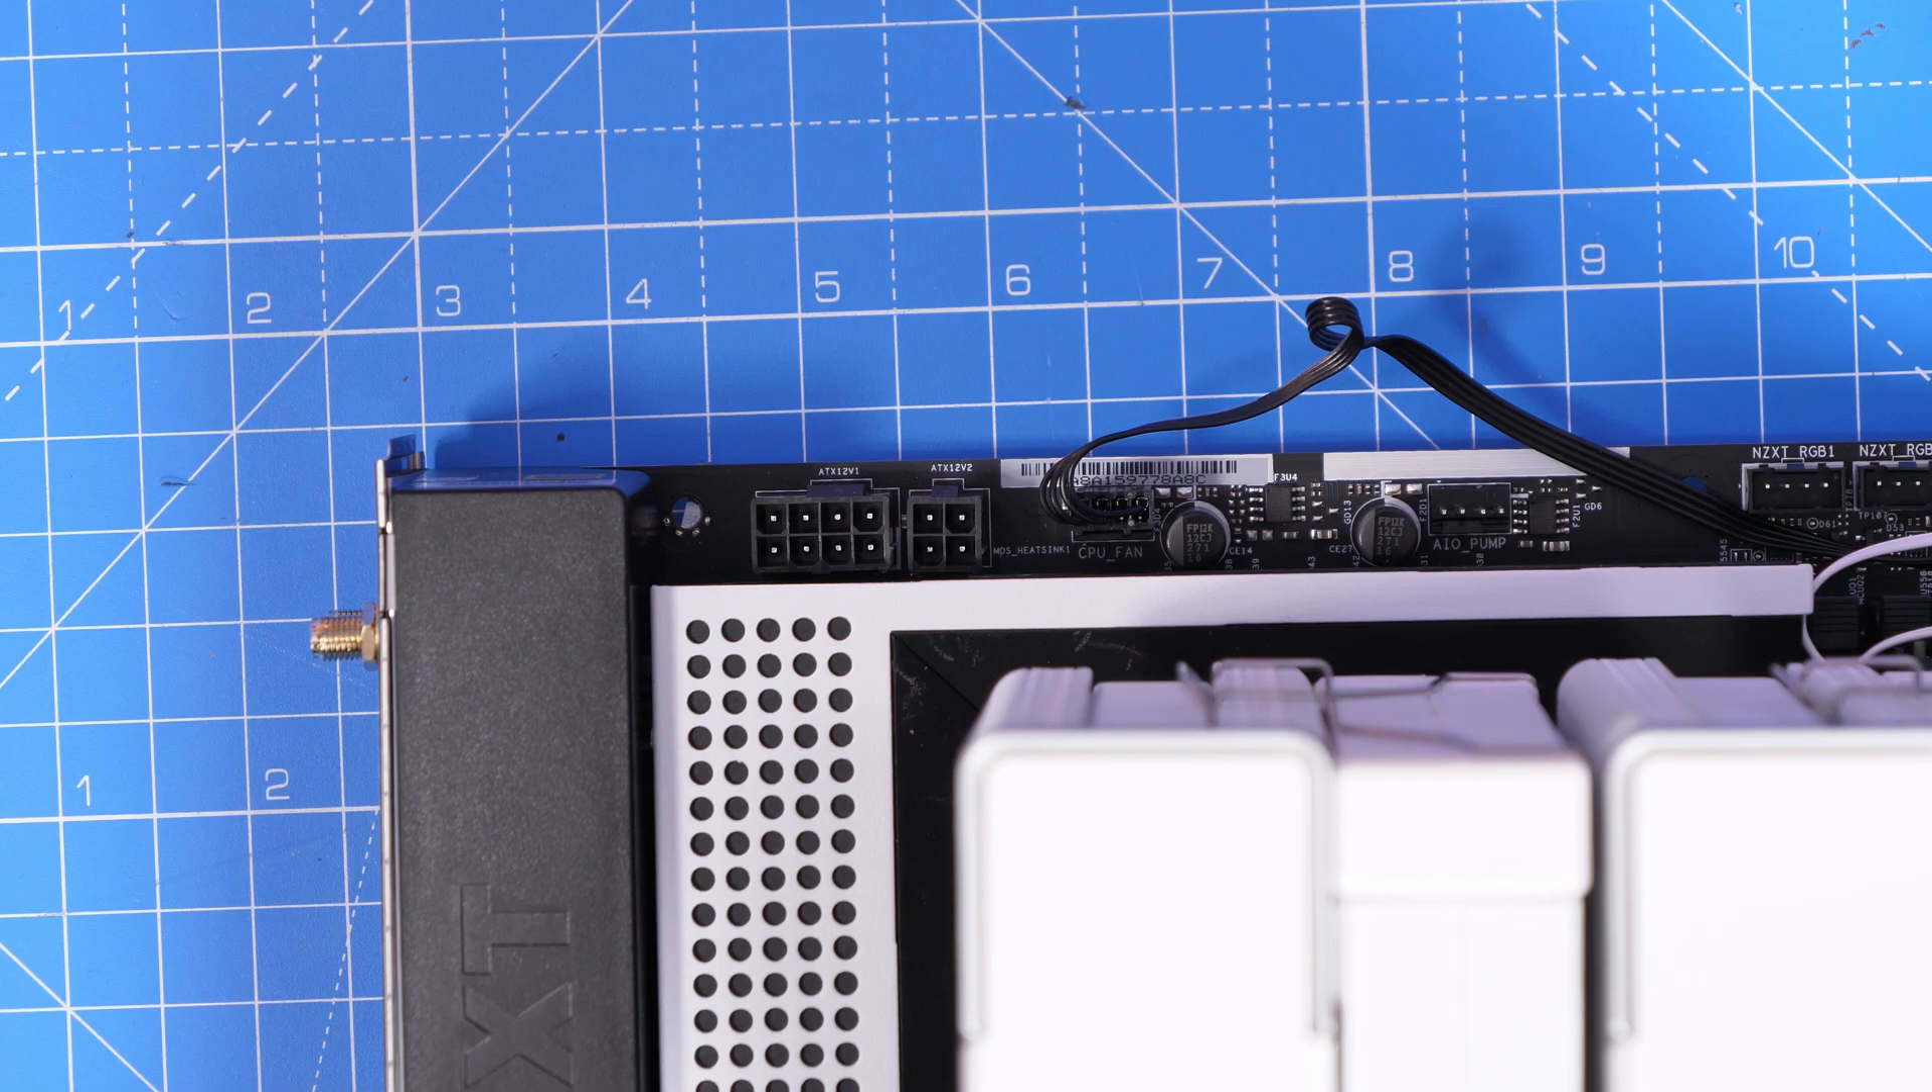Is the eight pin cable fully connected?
No.